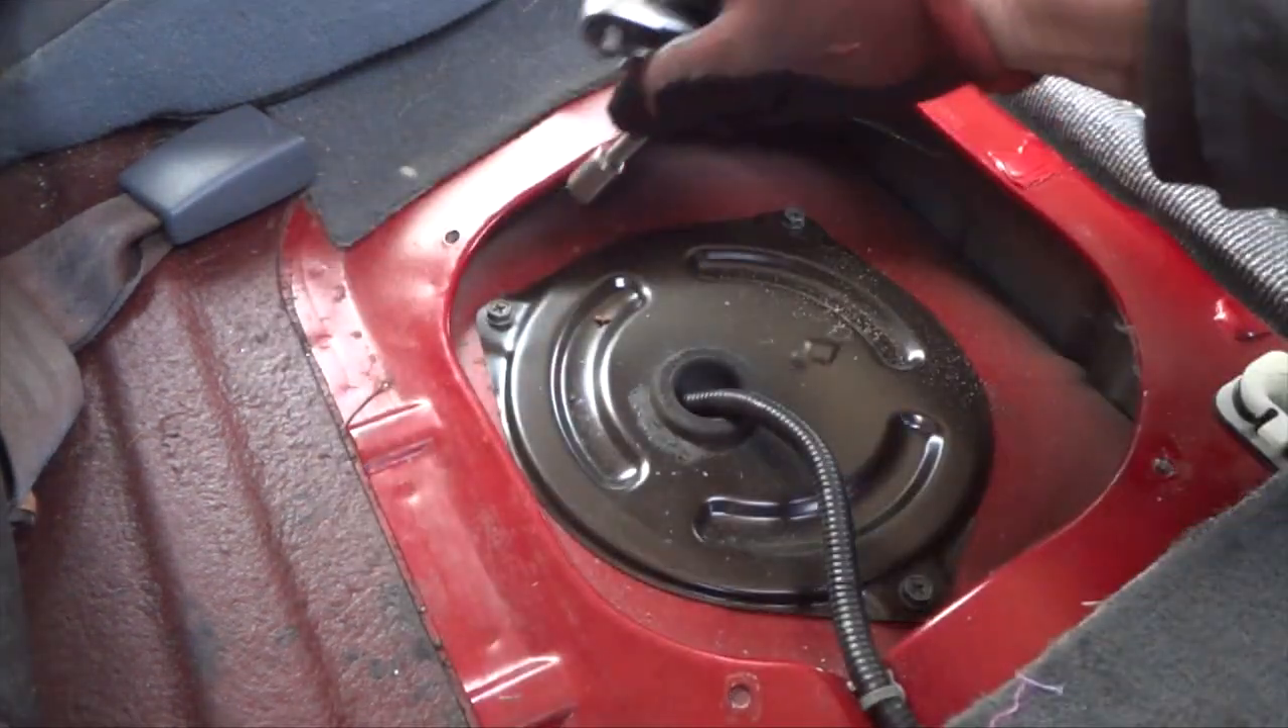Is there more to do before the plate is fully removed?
Yes.